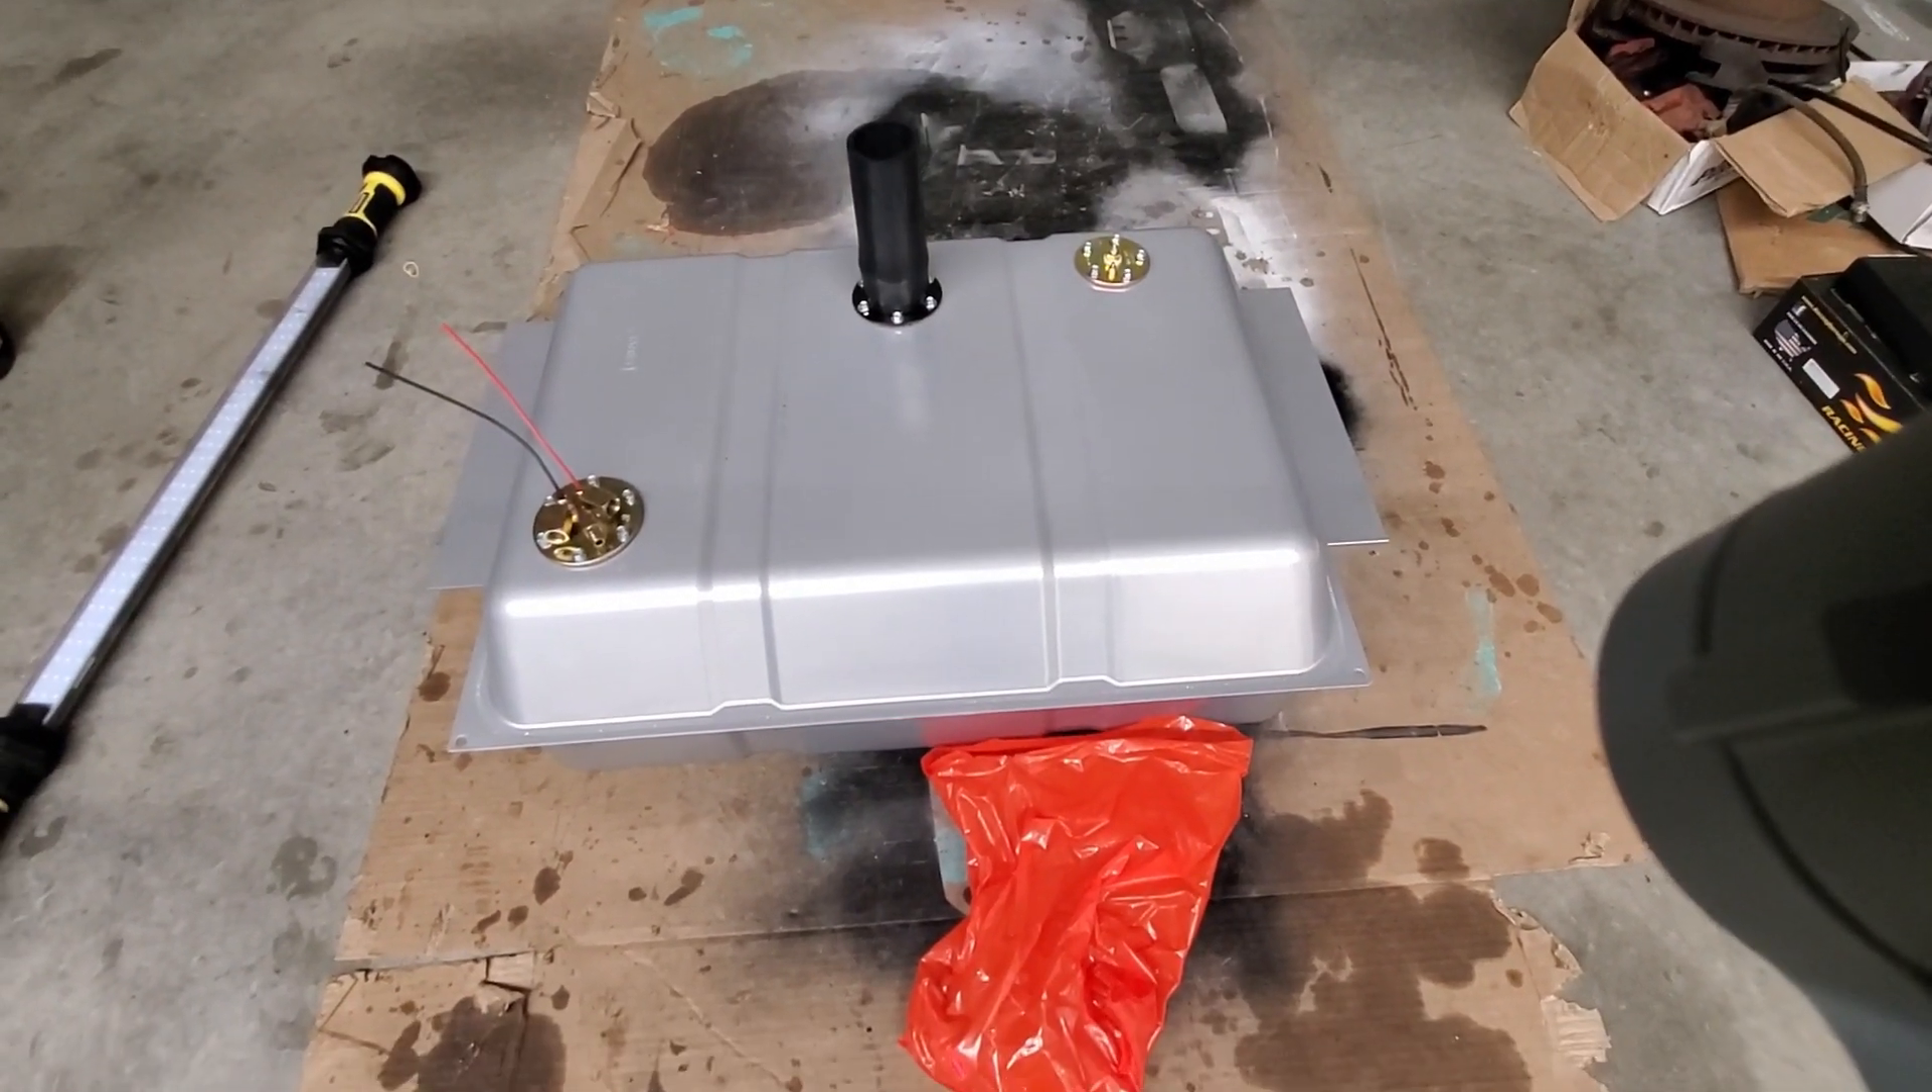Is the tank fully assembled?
Yes.